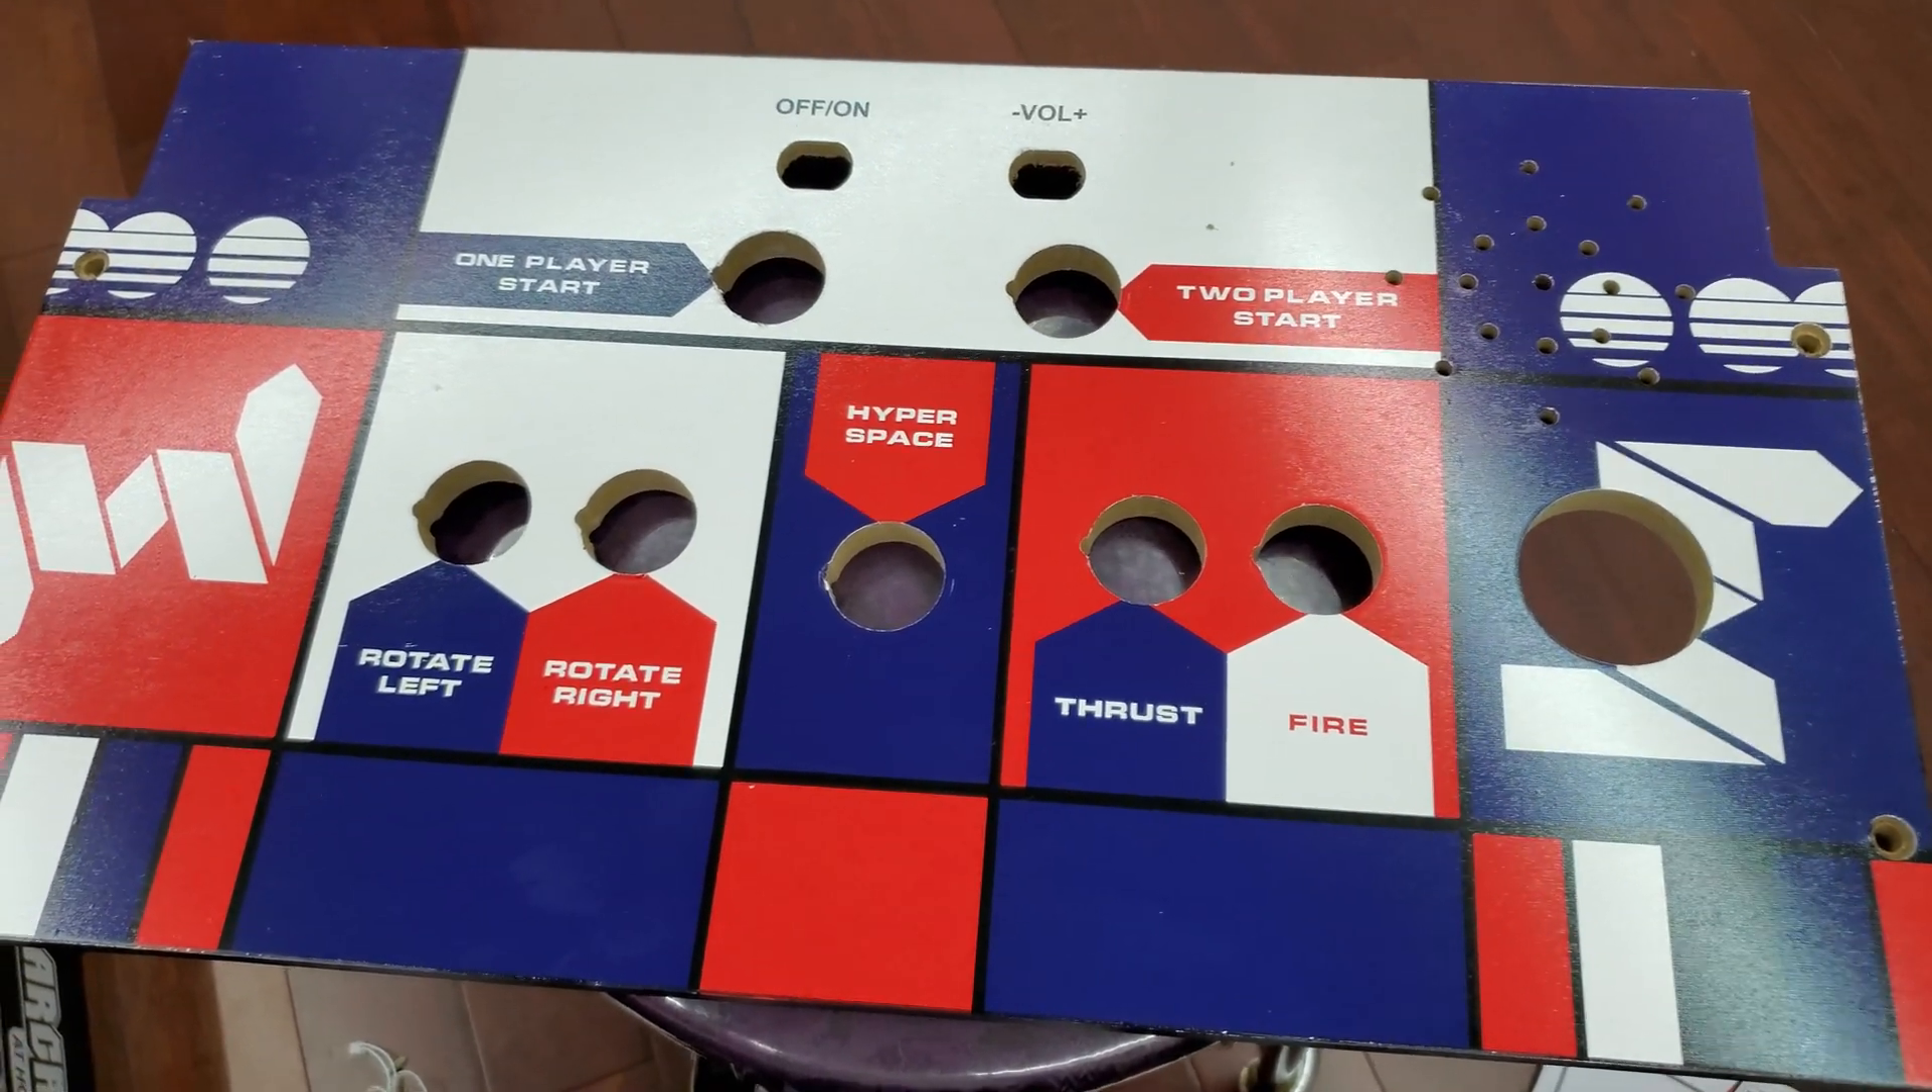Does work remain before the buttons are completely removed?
No.